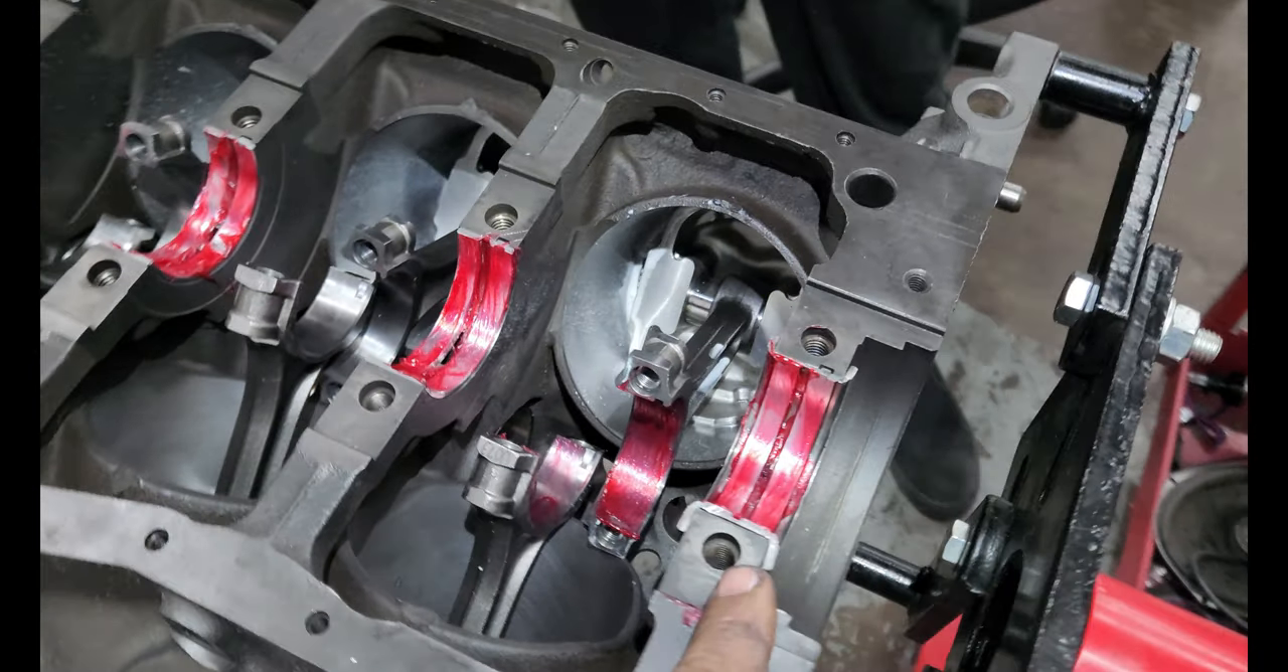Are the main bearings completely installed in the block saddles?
Yes.